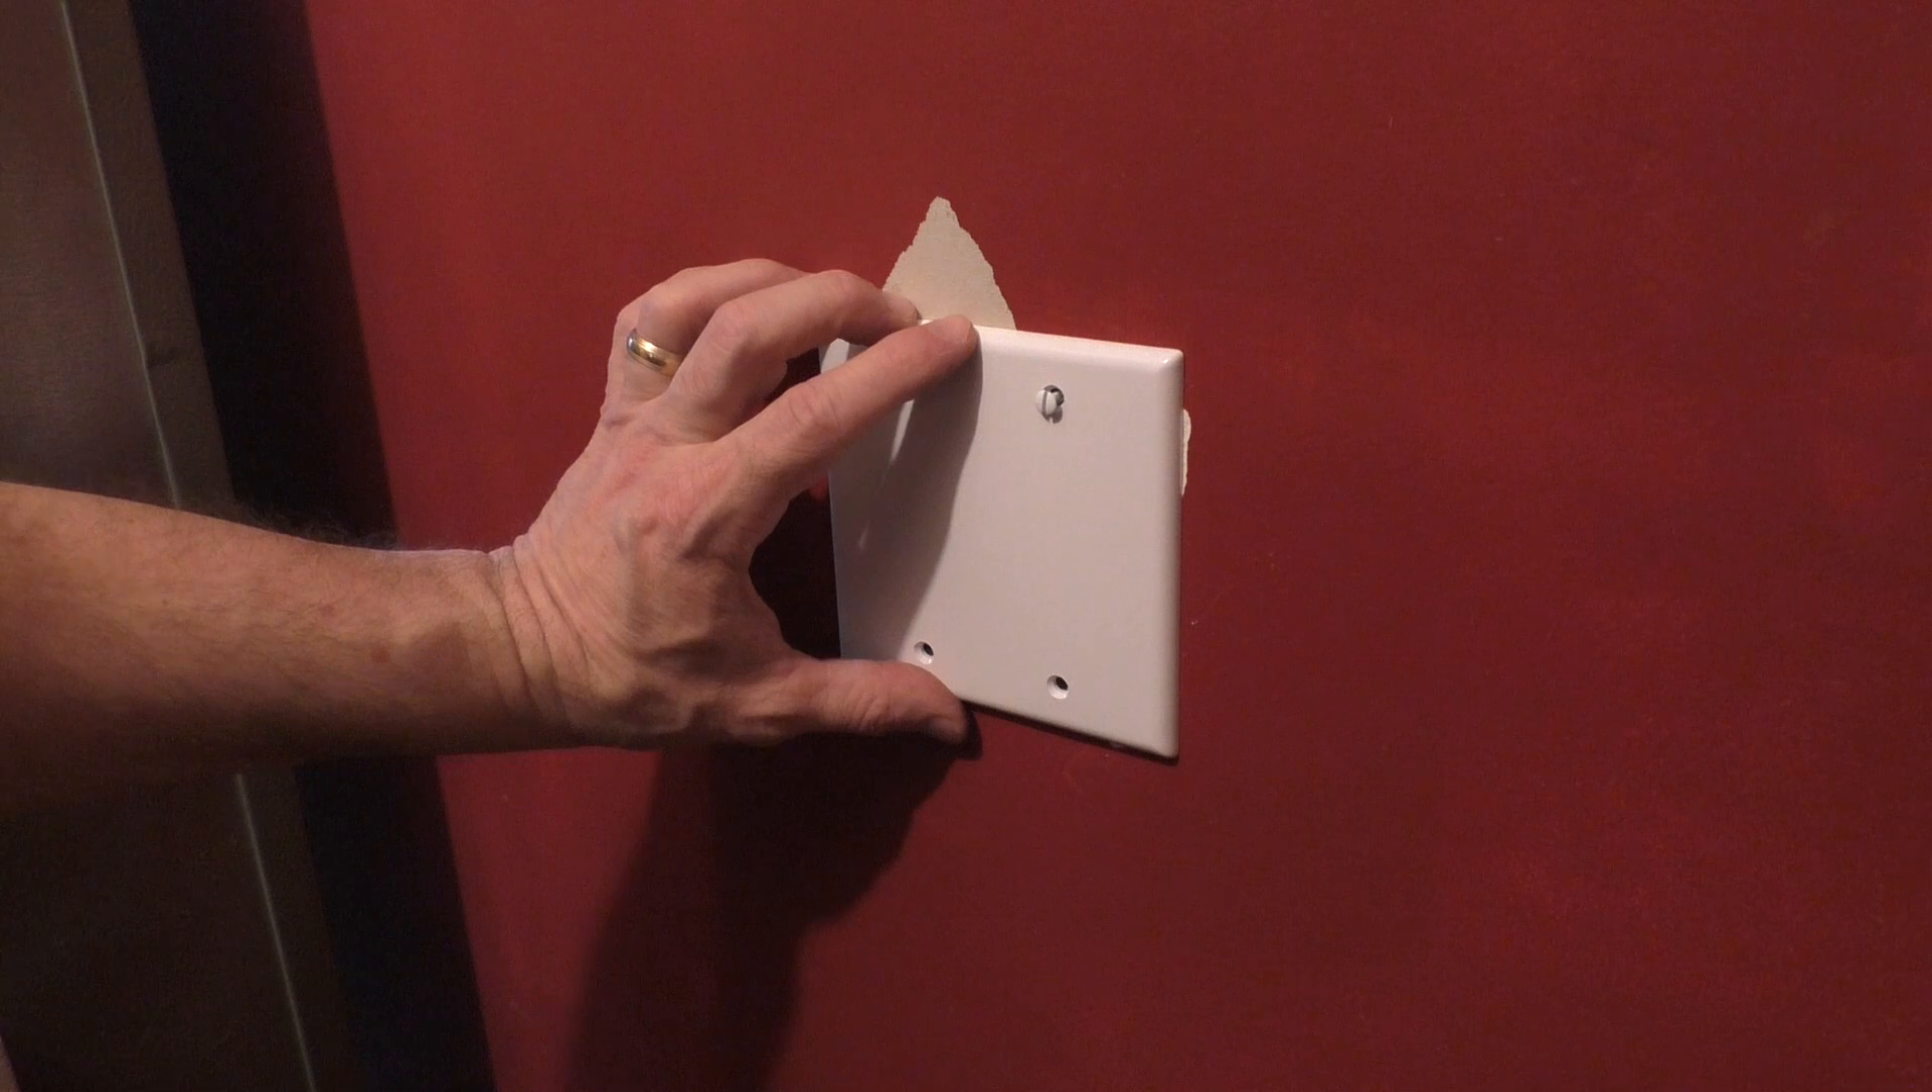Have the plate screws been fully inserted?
No.